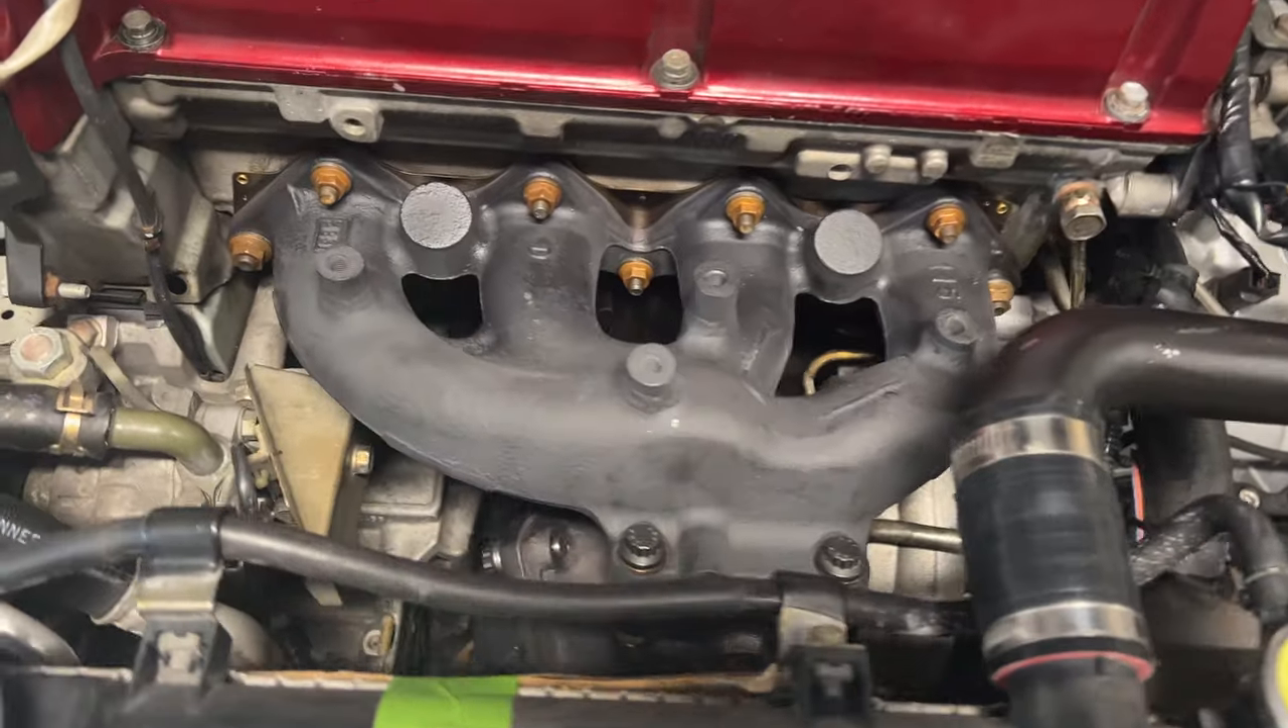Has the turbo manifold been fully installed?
Yes.